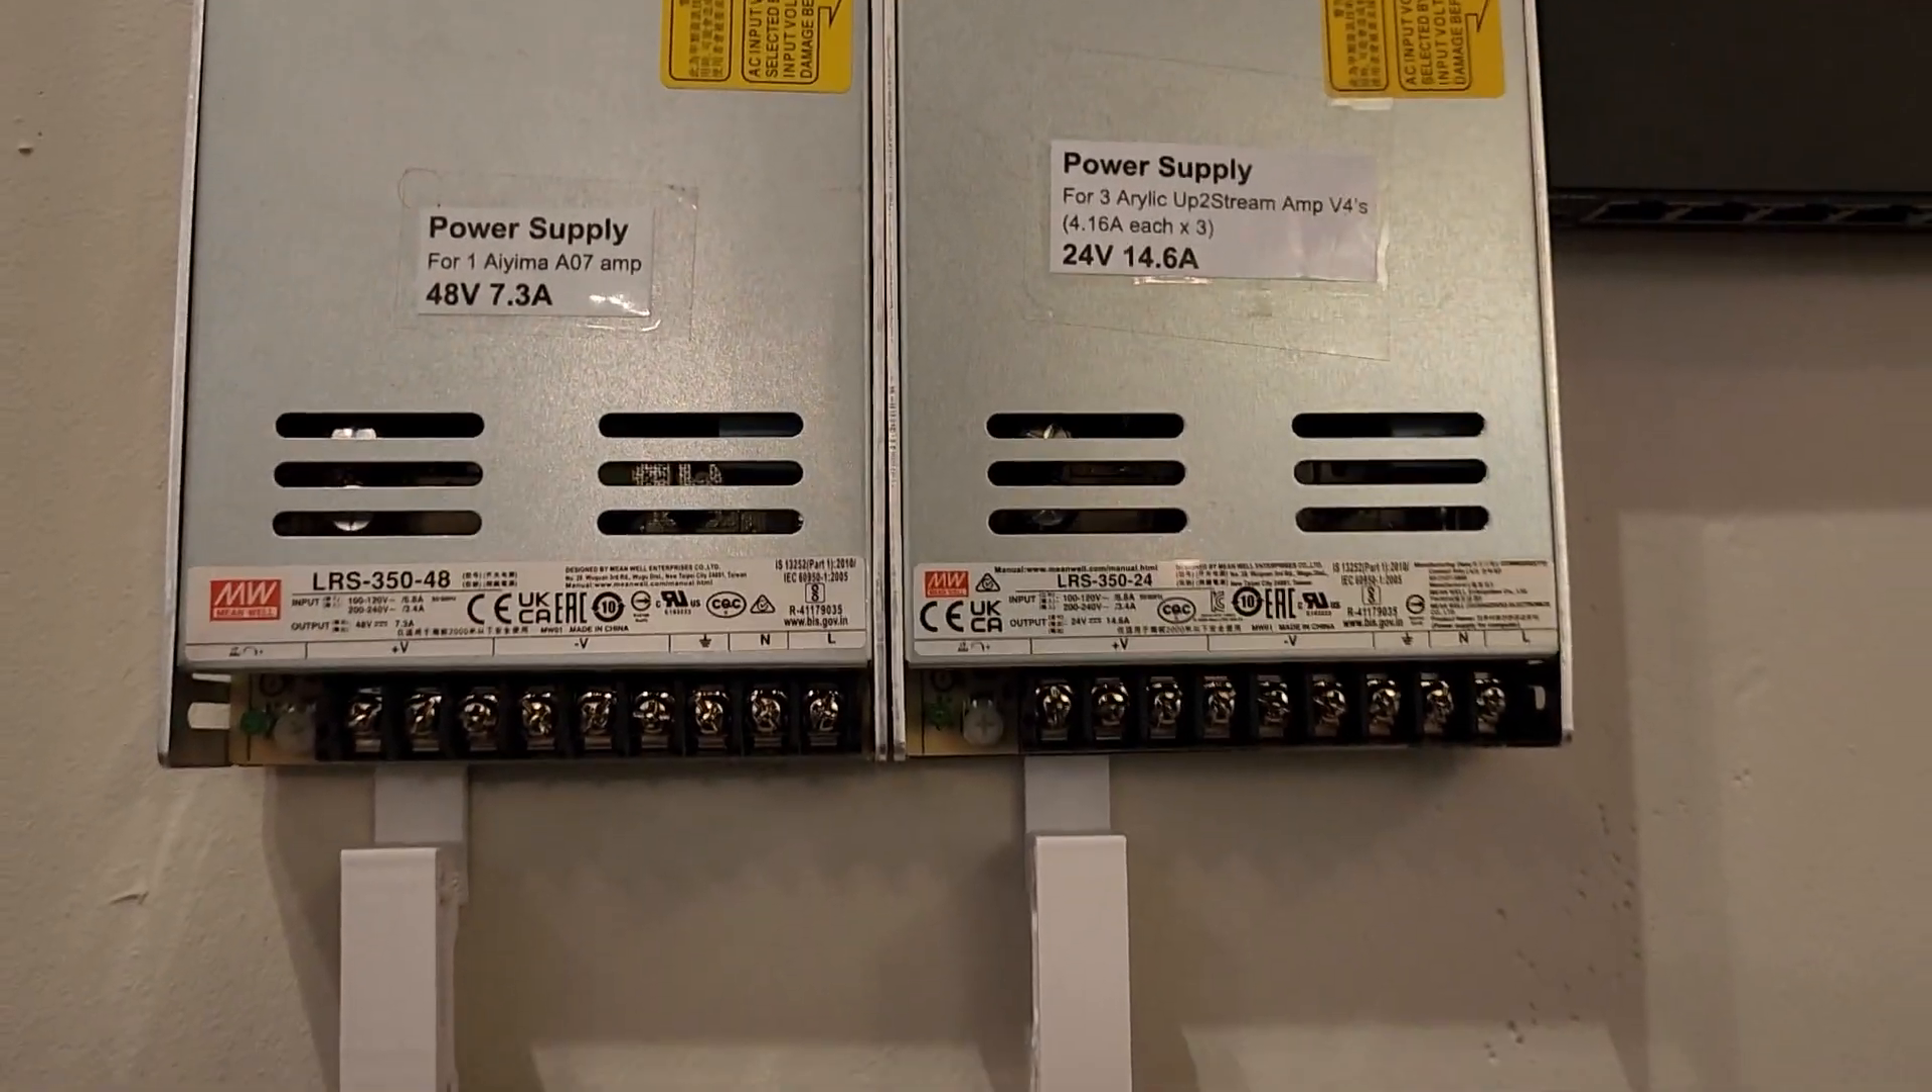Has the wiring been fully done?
No.